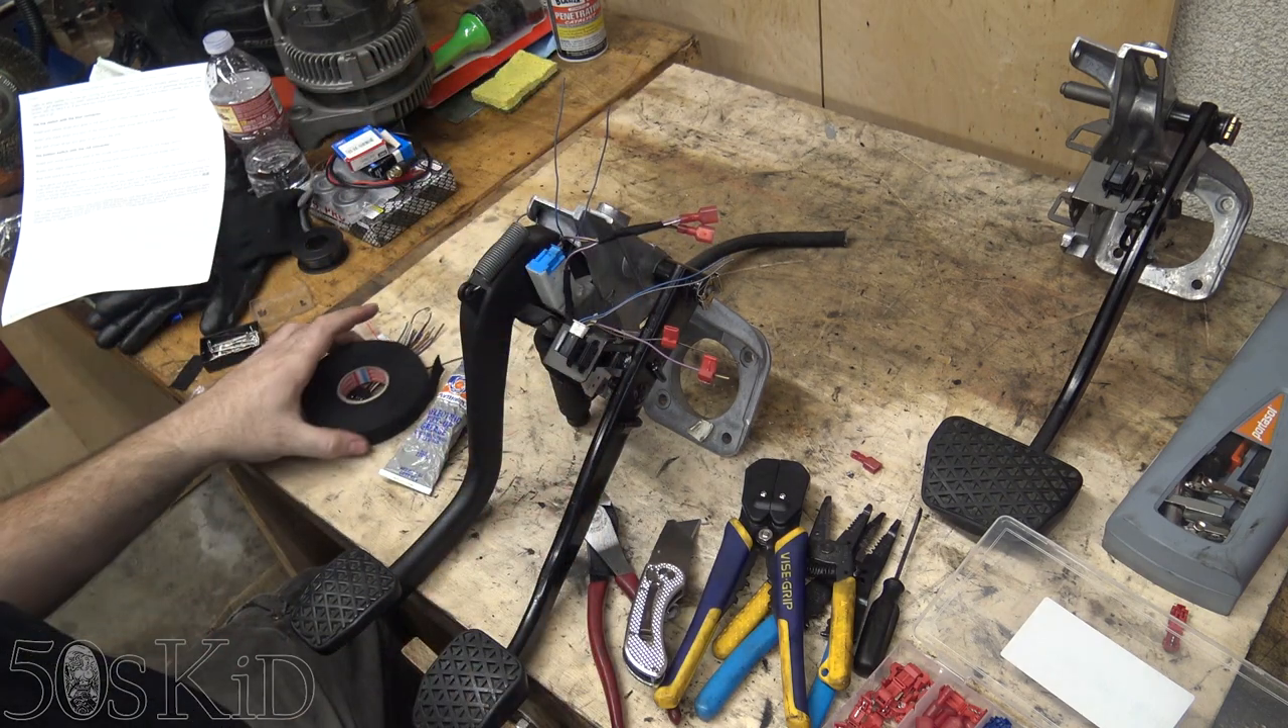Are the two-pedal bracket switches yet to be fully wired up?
Yes.